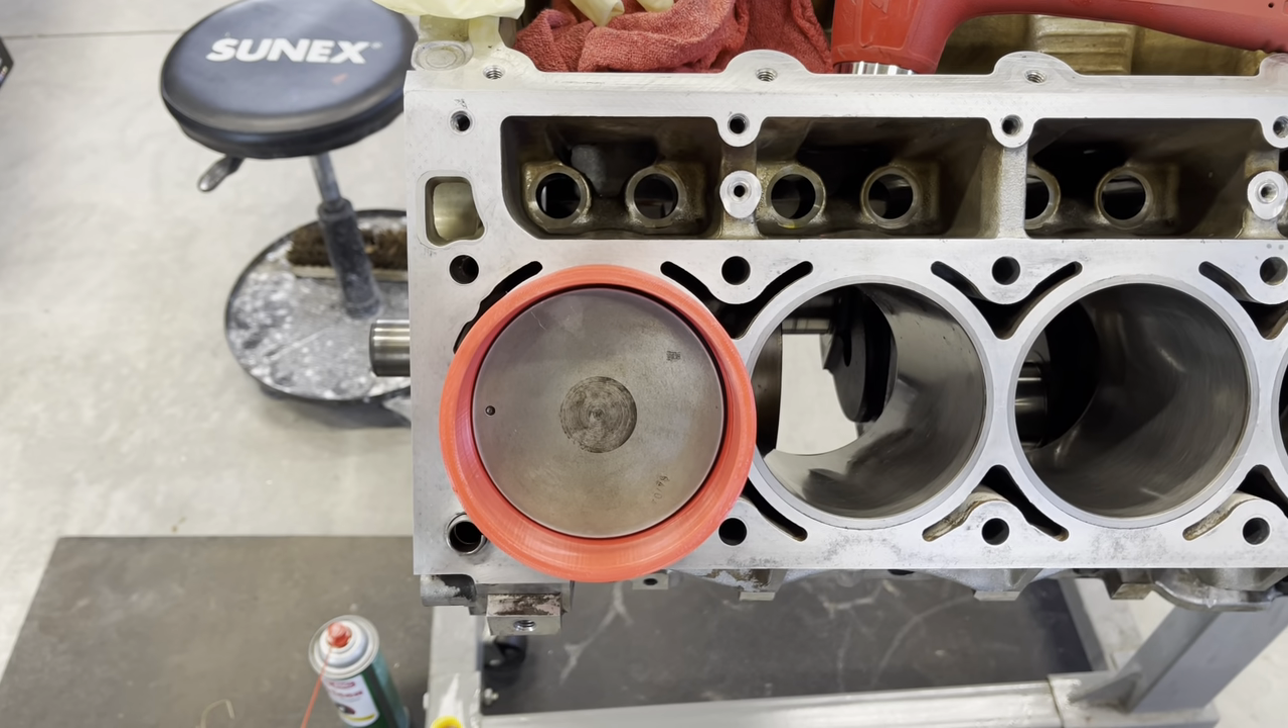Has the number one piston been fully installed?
No.